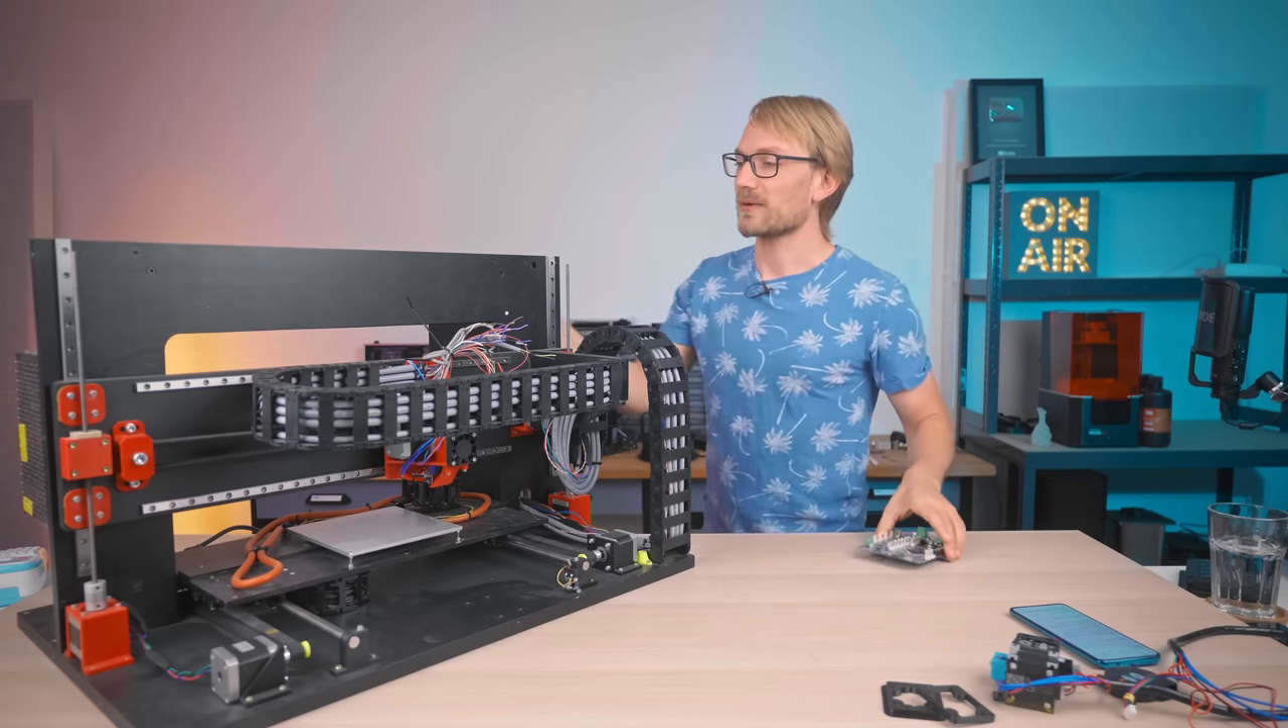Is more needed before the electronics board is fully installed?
Yes.